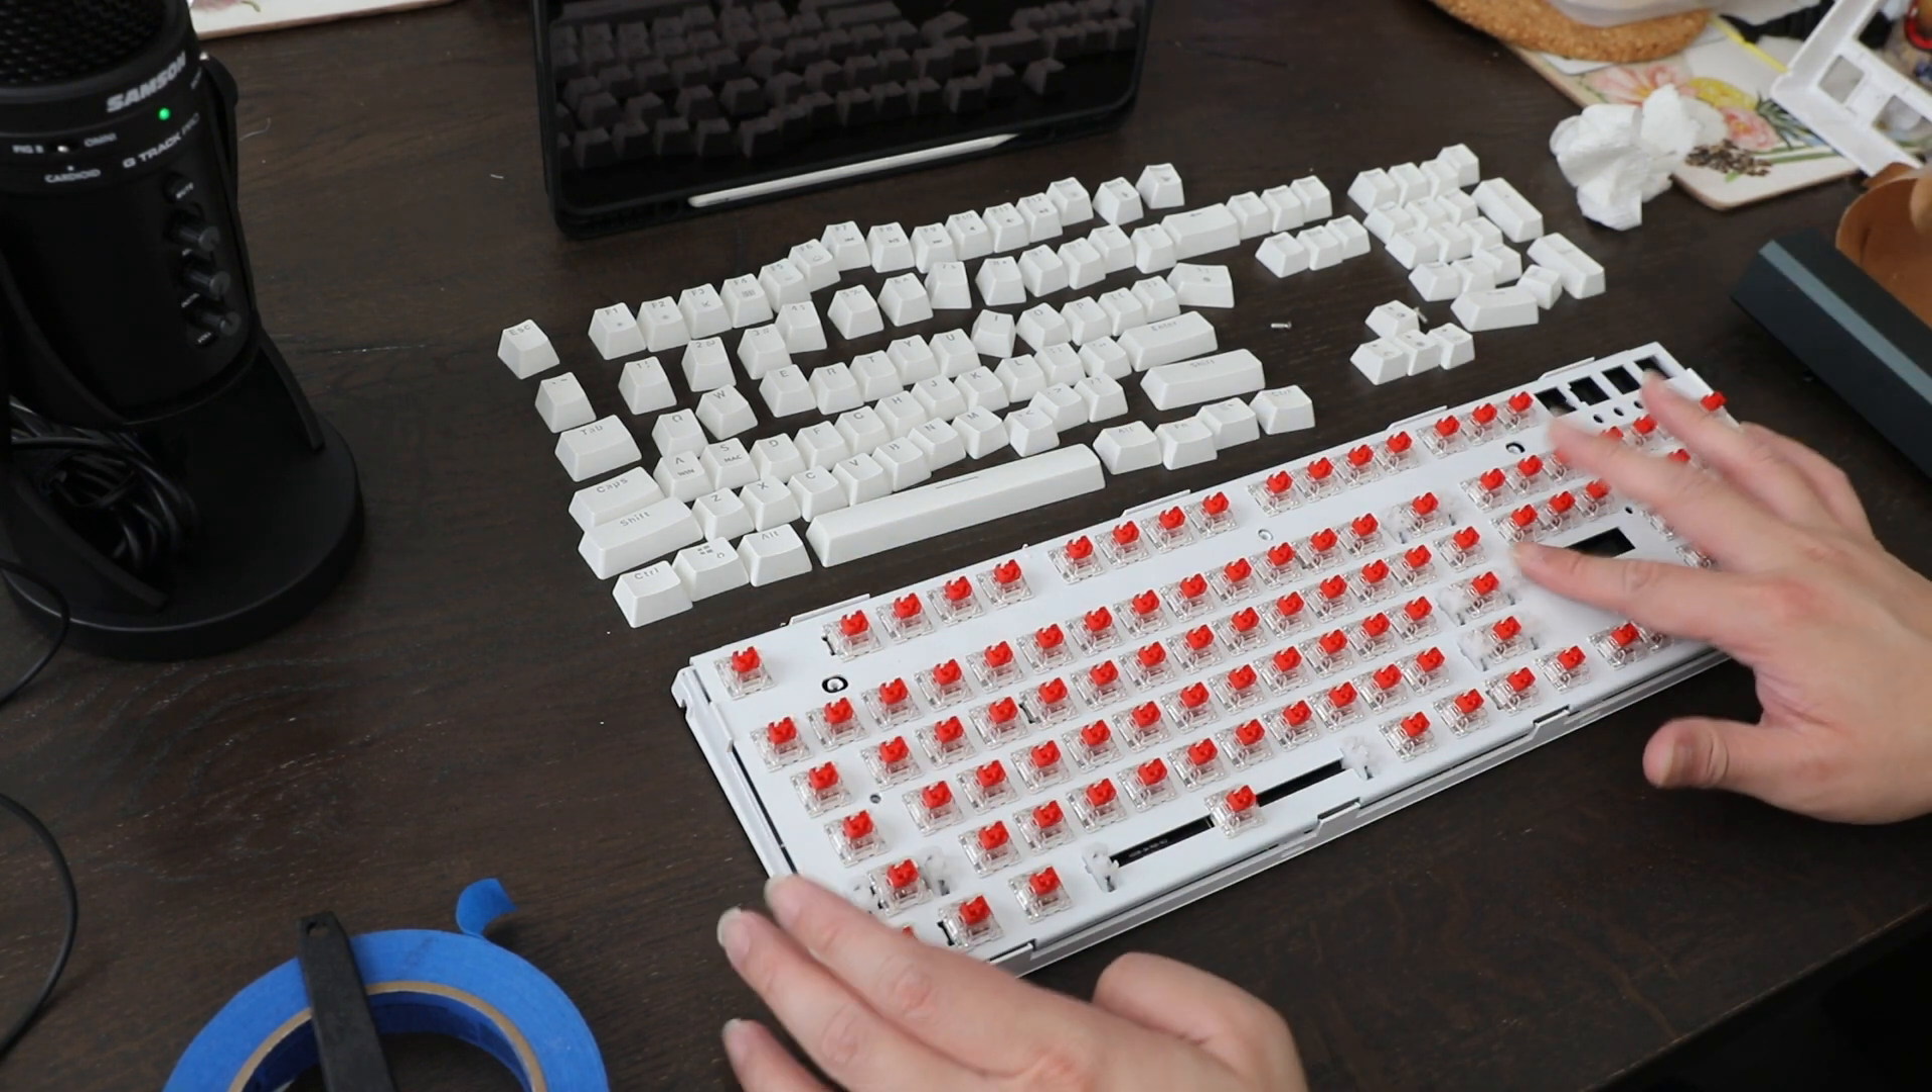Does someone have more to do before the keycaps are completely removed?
No.